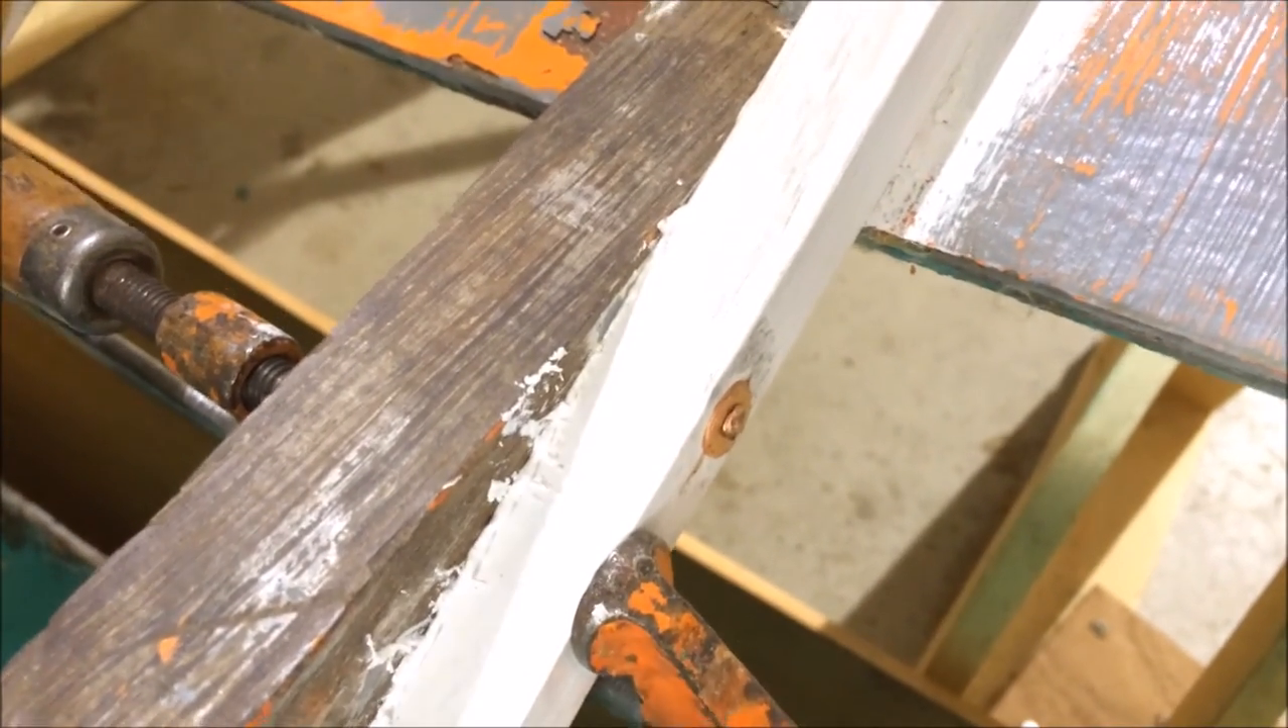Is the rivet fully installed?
Yes.